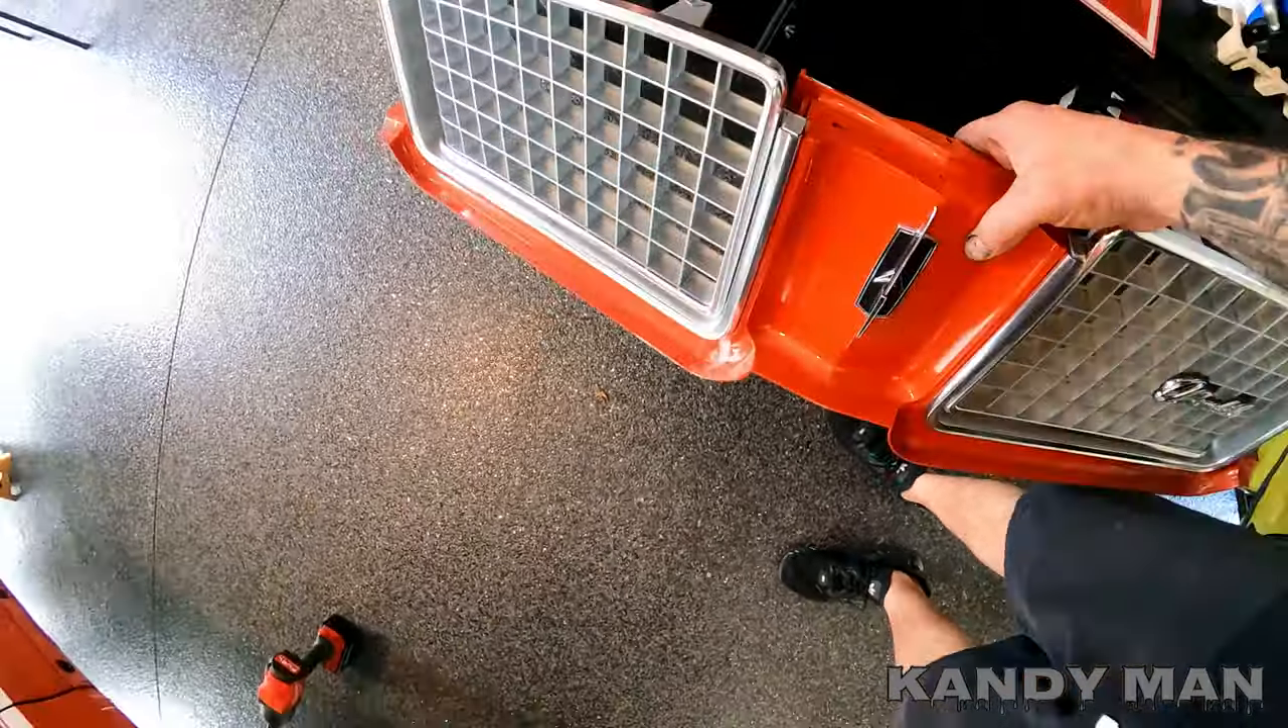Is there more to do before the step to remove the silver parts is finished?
Yes.